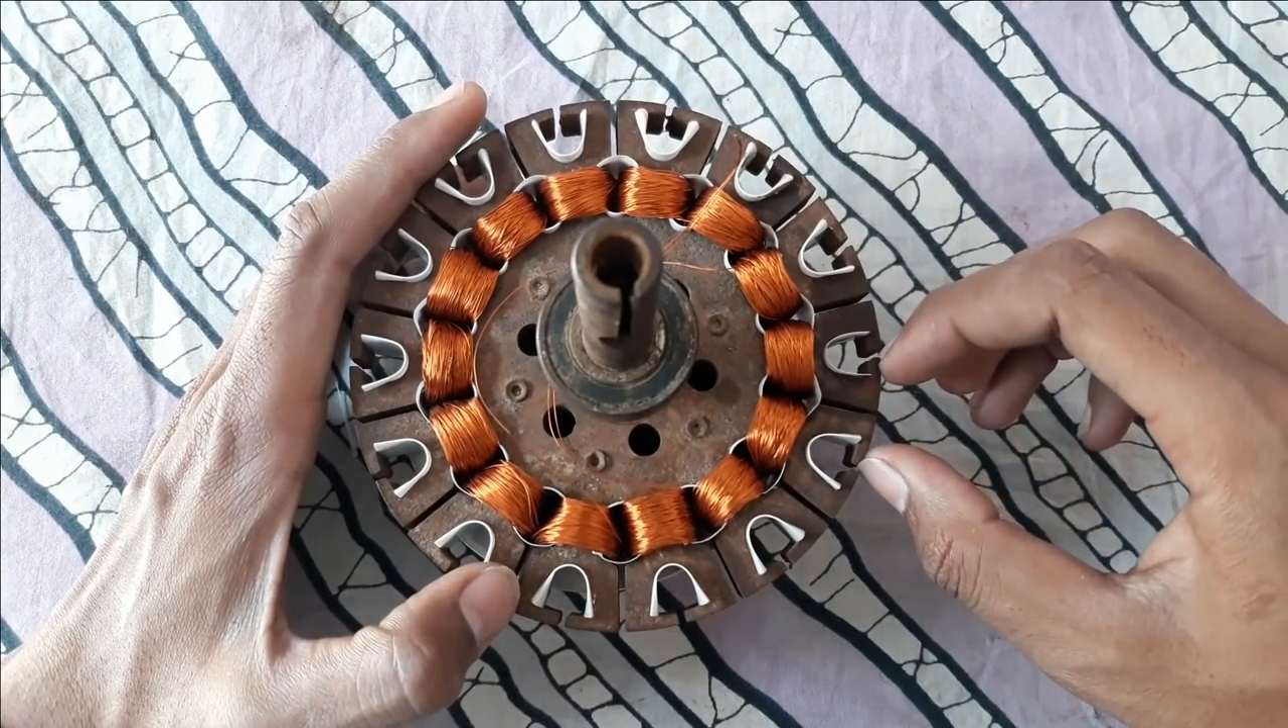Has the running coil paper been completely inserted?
Yes.